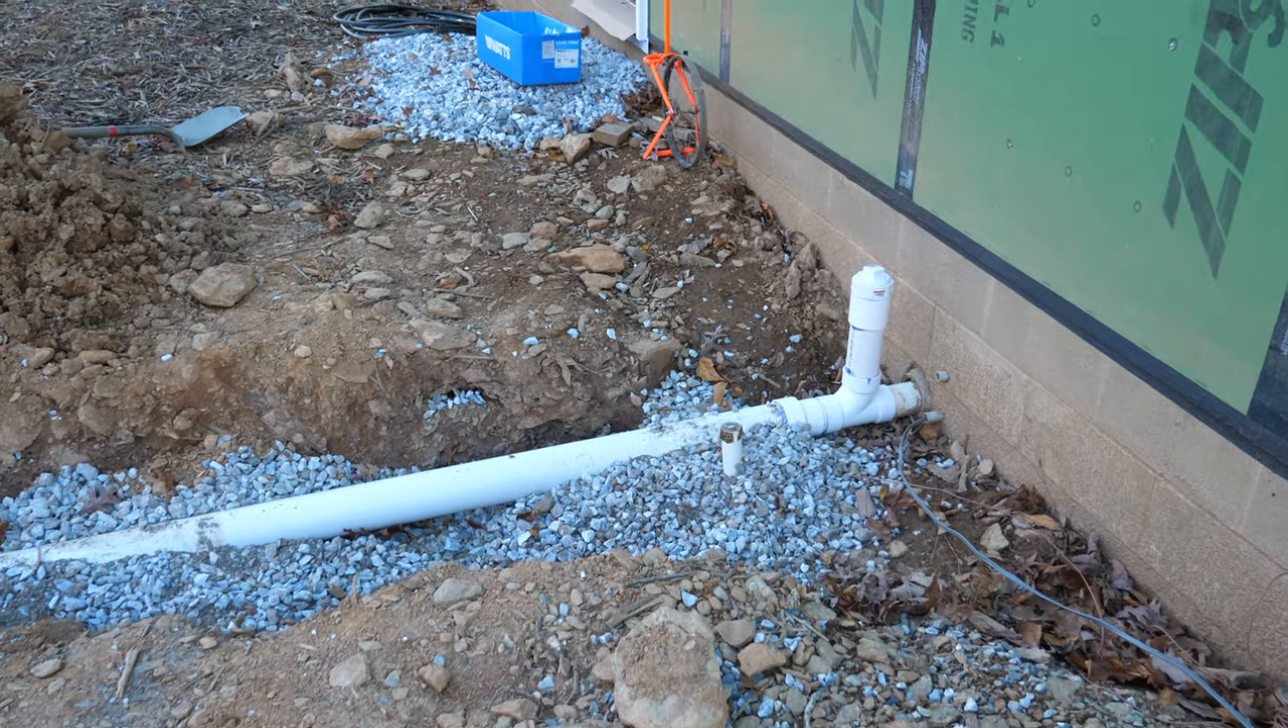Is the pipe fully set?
Yes.